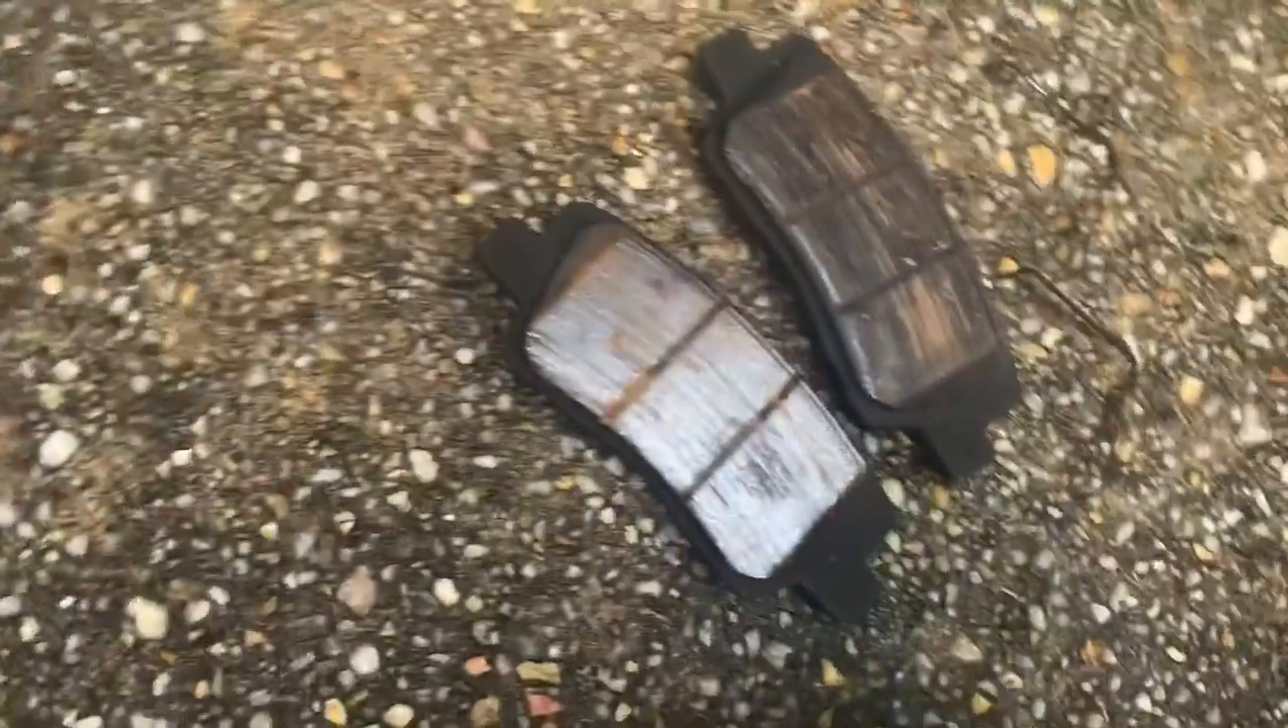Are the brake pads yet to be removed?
No.